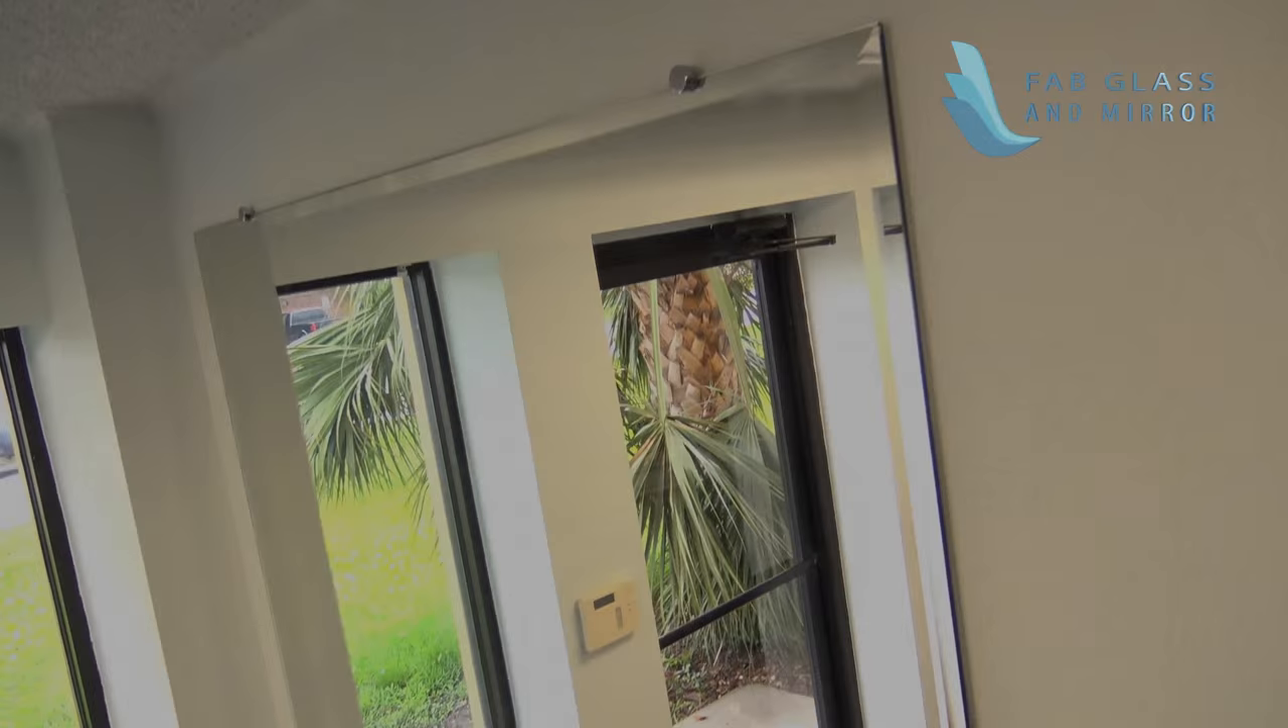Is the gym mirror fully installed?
Yes.